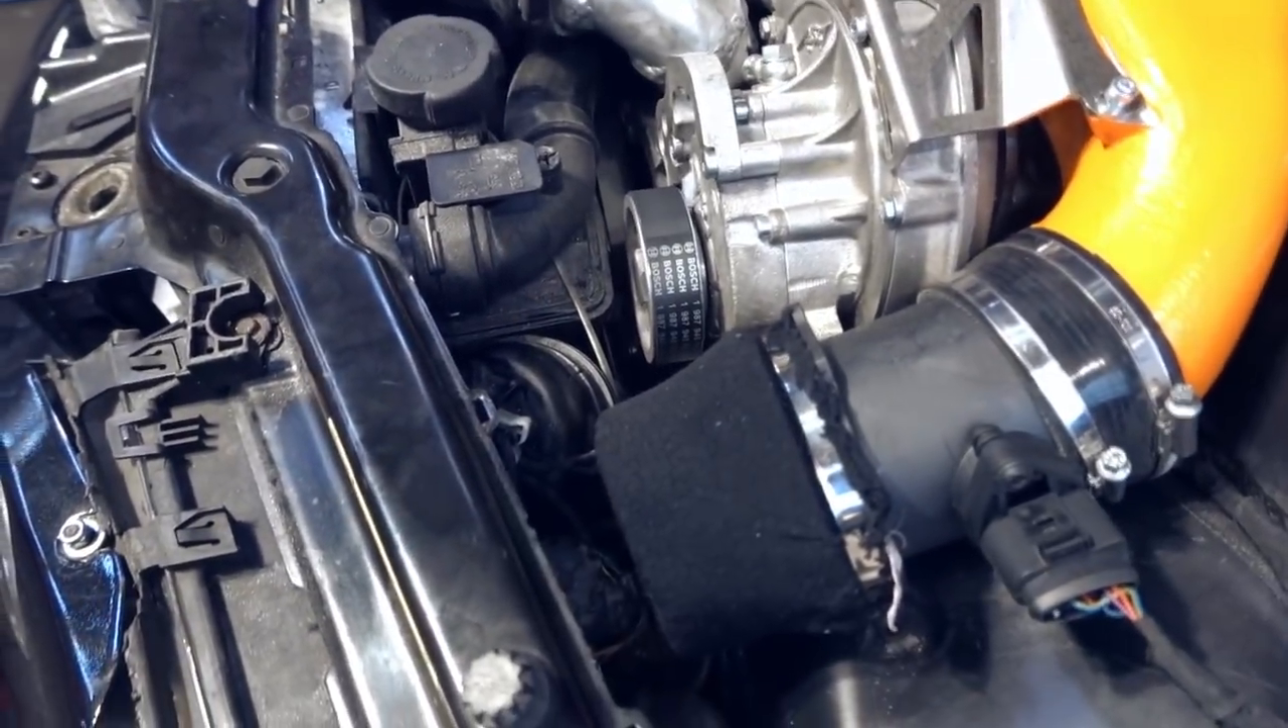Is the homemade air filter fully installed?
Yes.